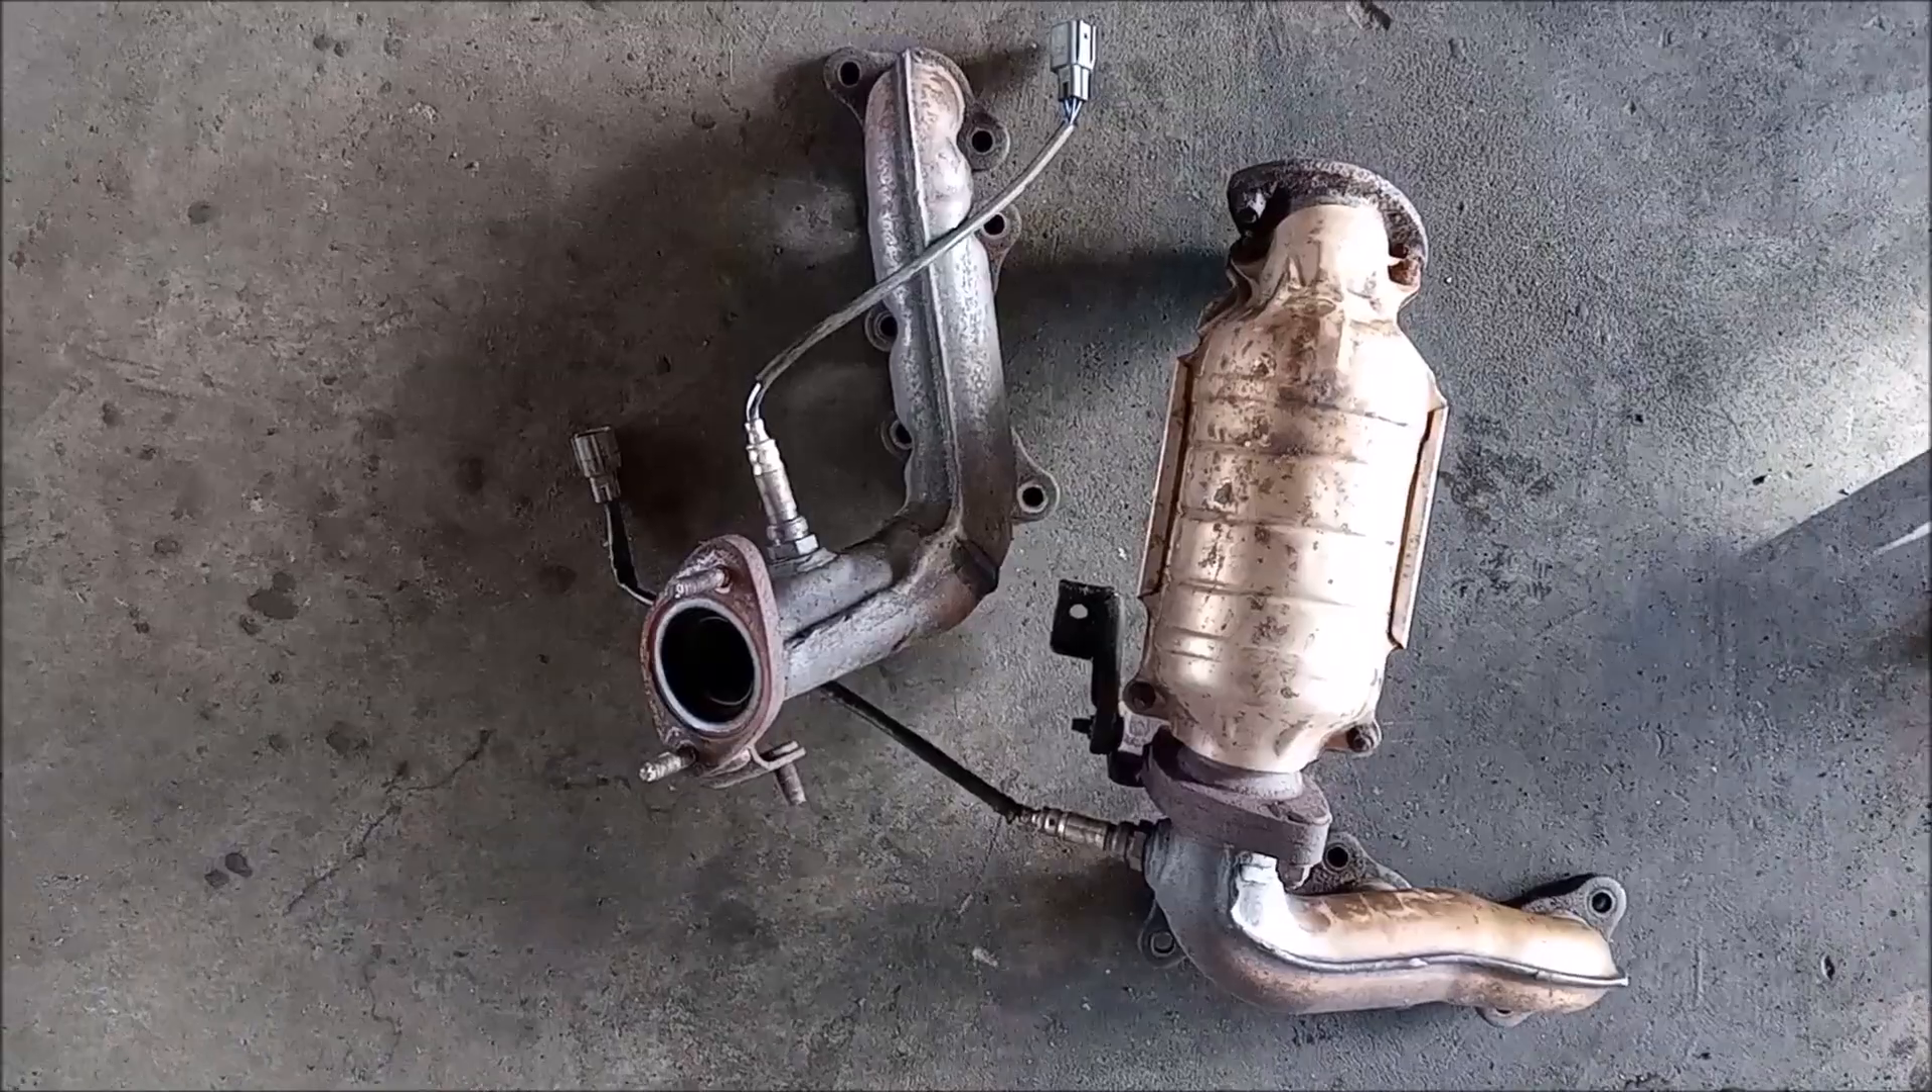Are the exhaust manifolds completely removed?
Yes.